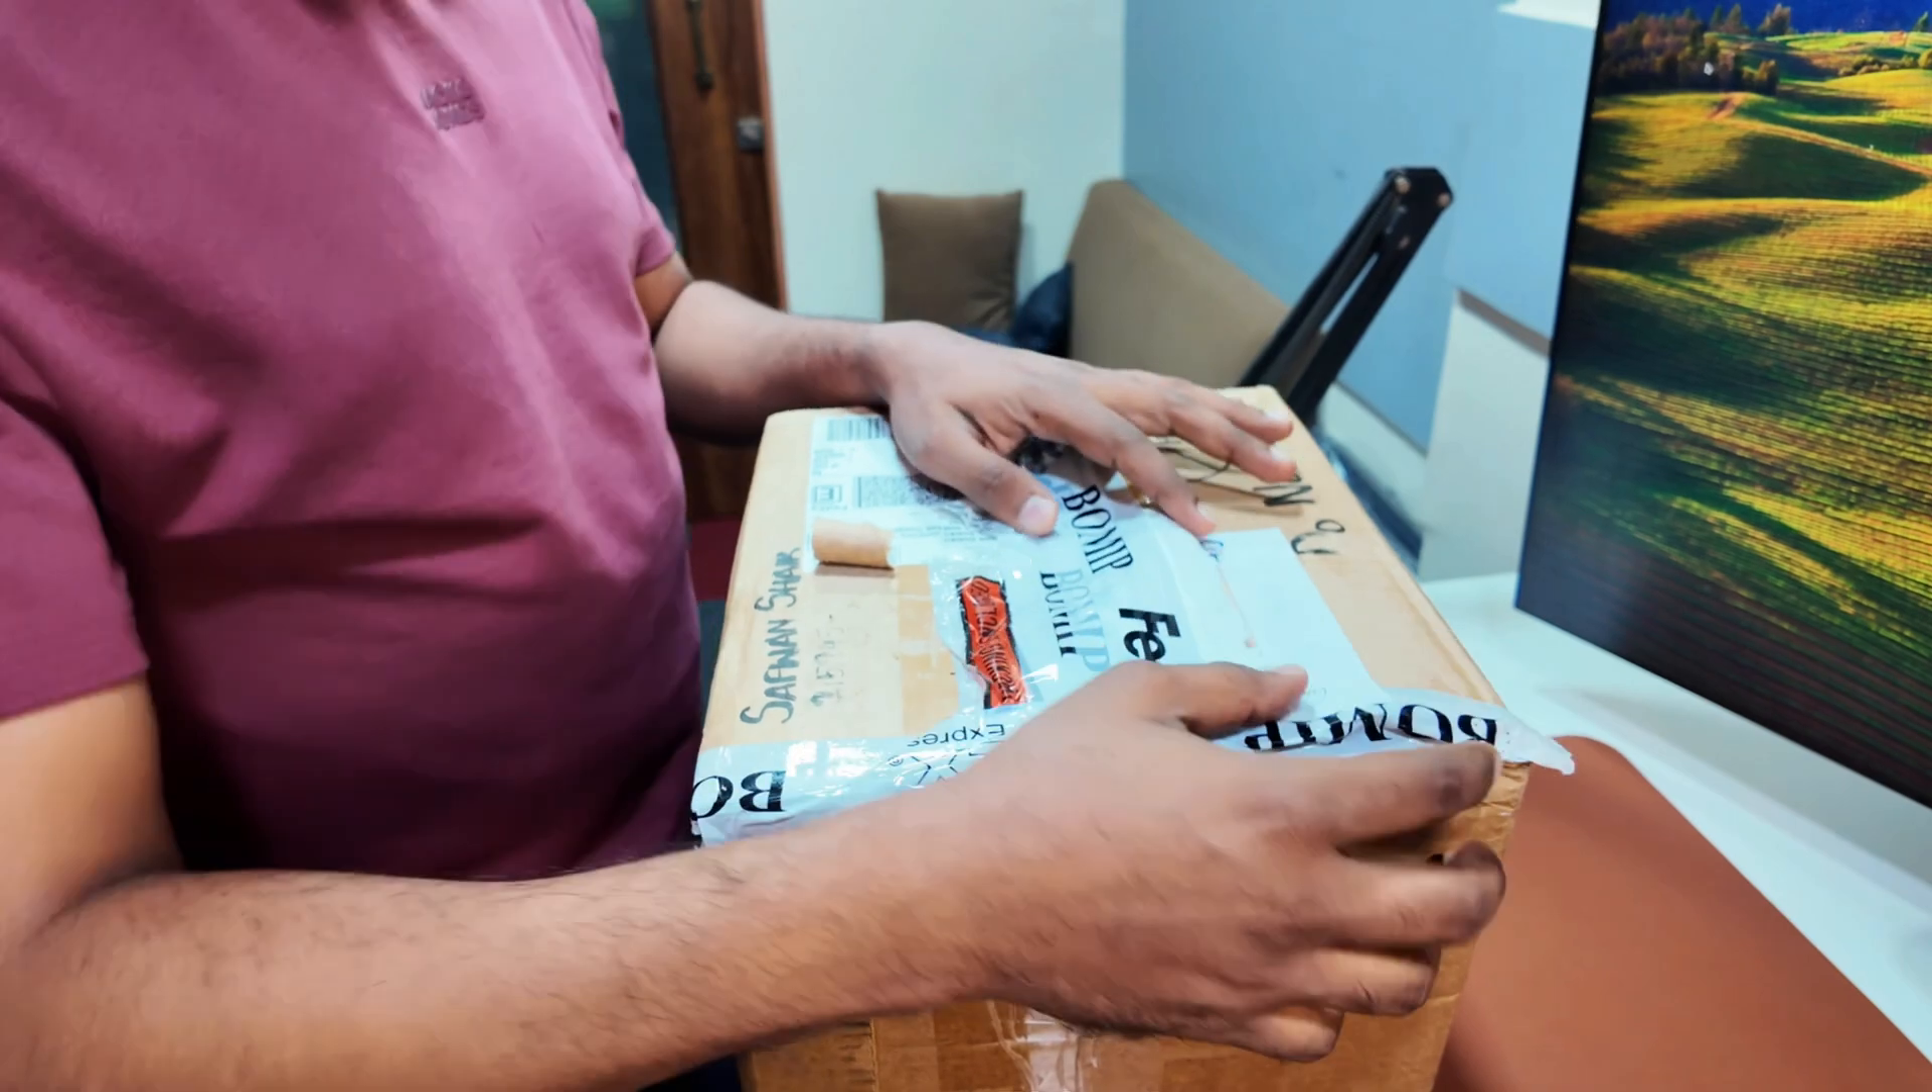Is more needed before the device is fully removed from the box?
Yes.